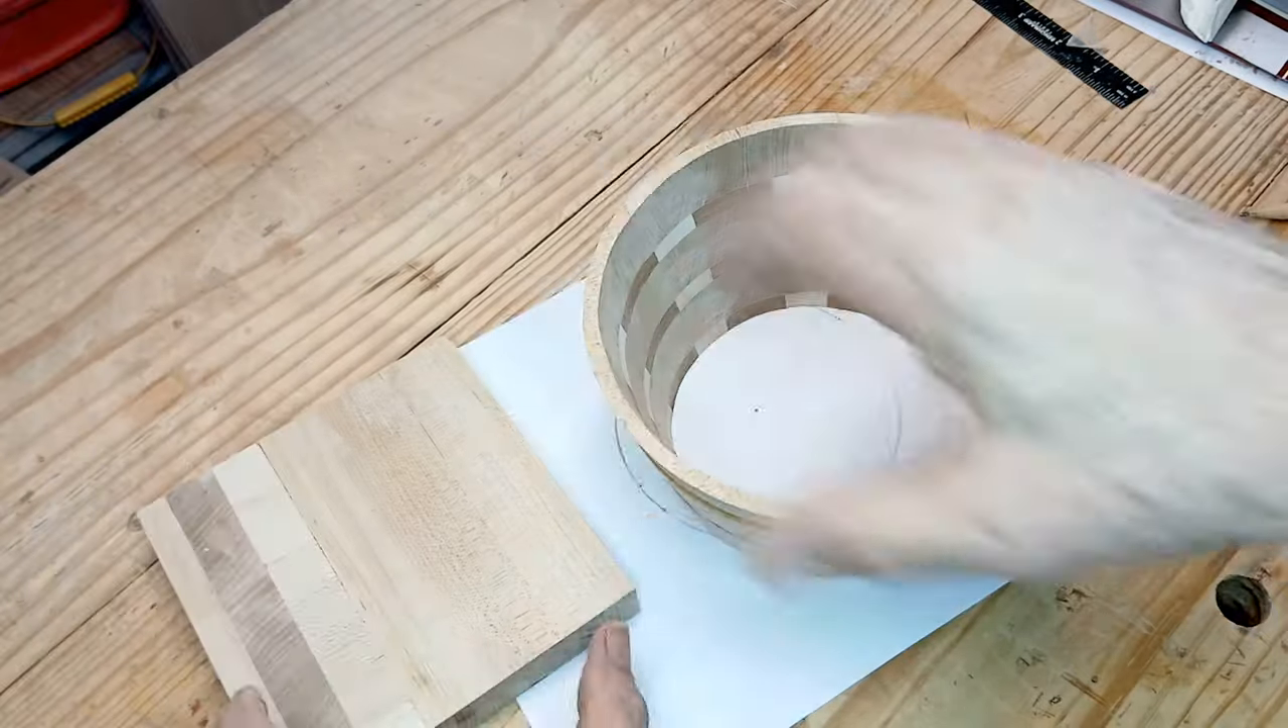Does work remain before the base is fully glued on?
Yes.